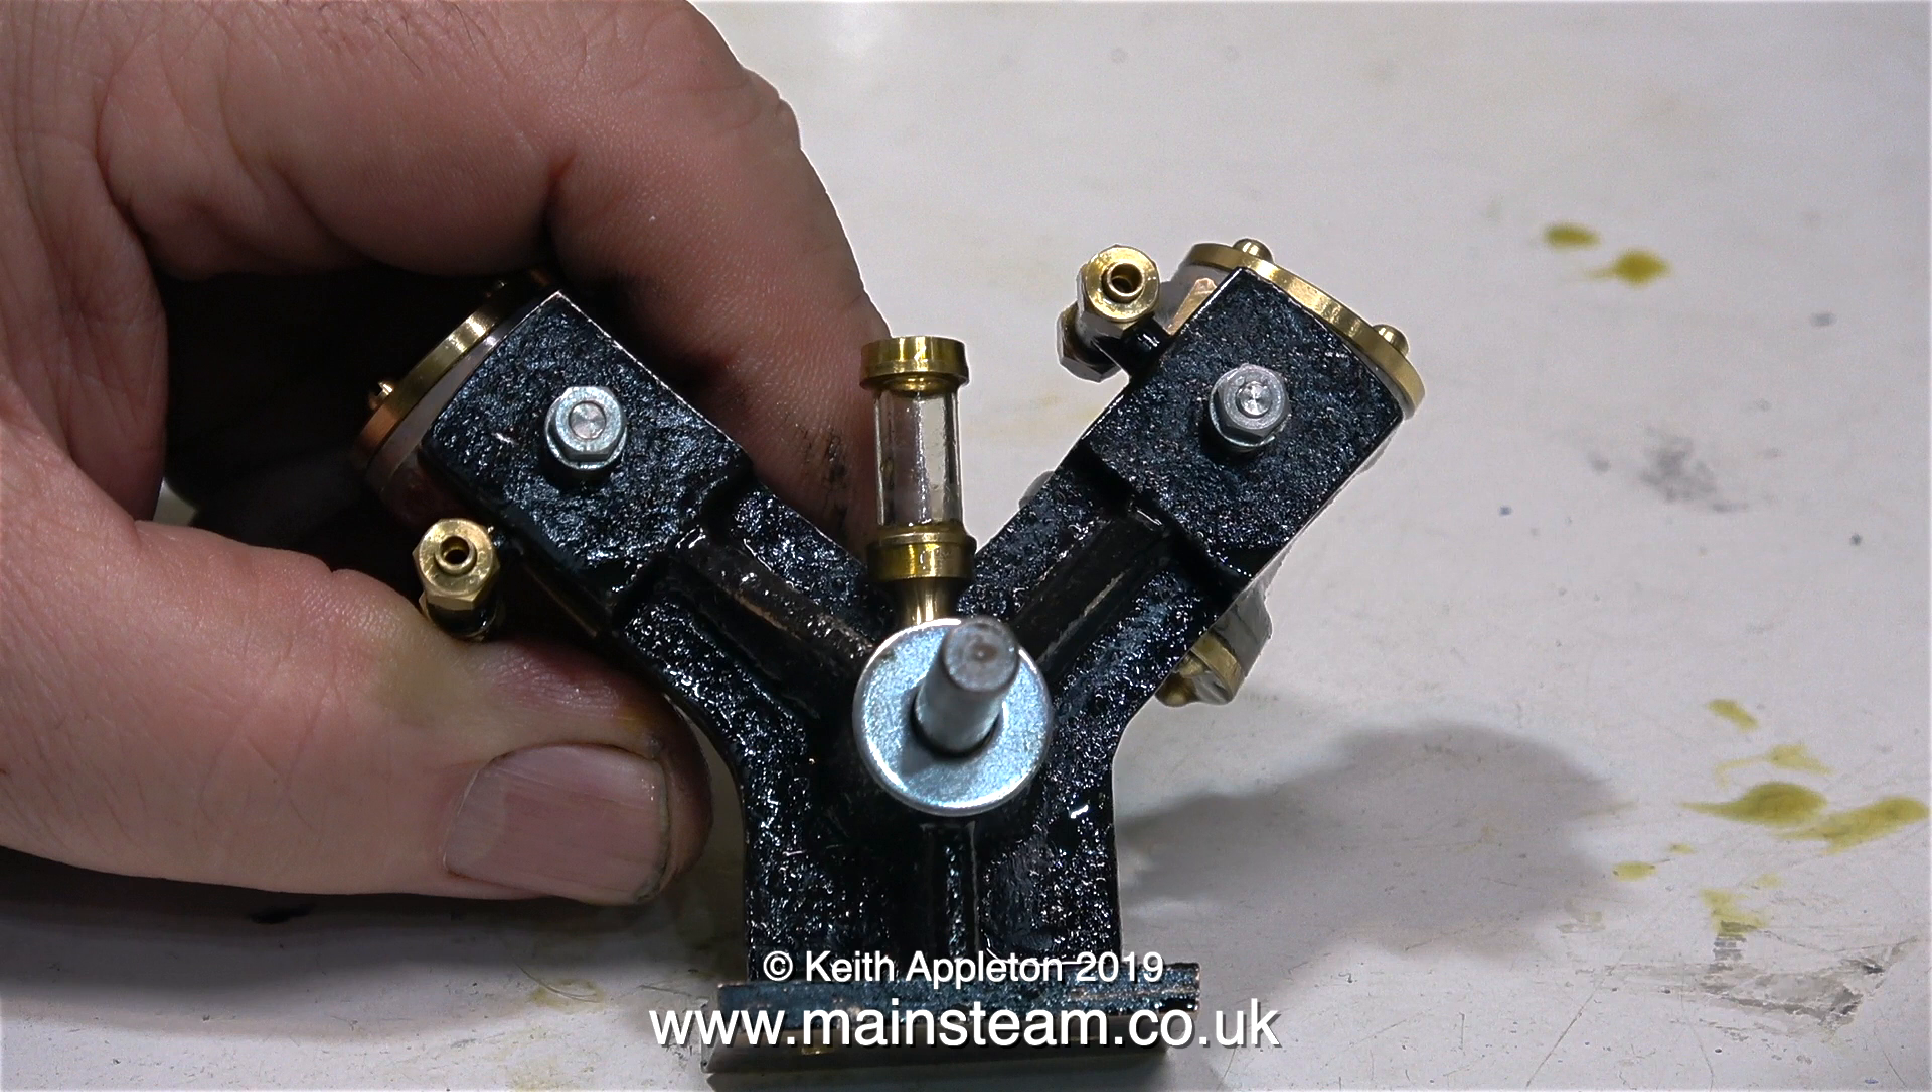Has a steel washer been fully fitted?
Yes.